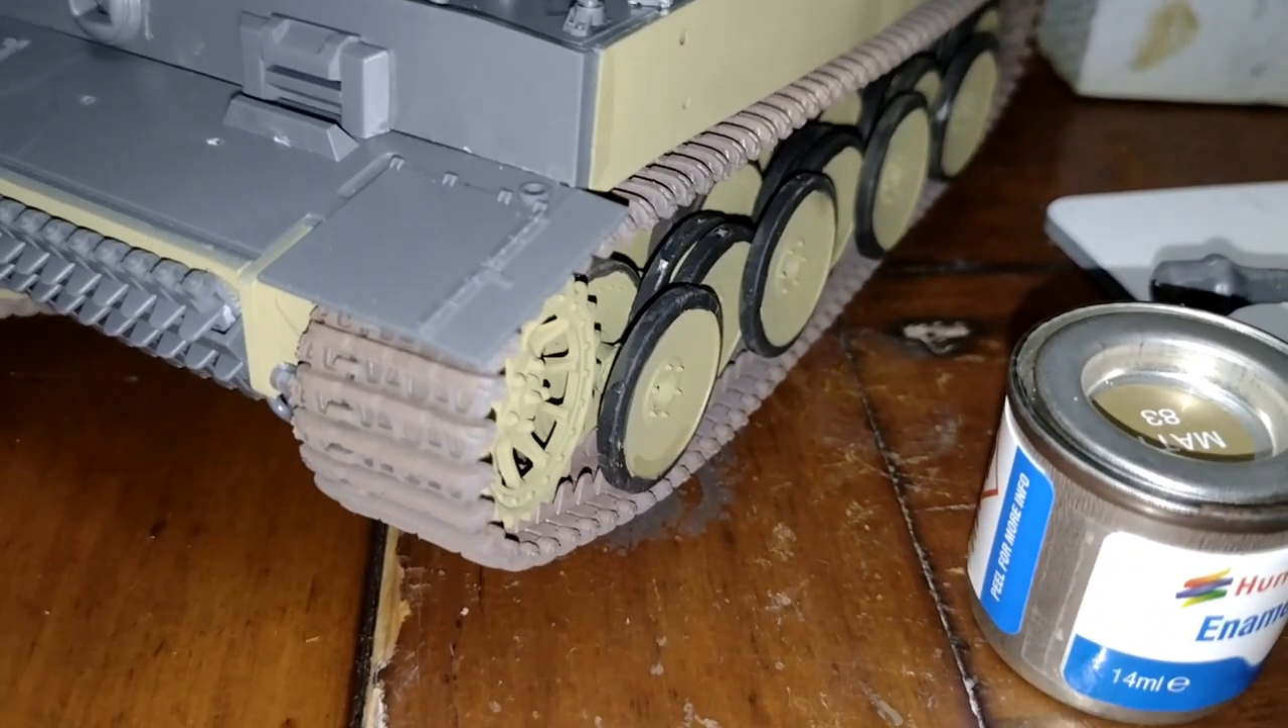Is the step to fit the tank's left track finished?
Yes.